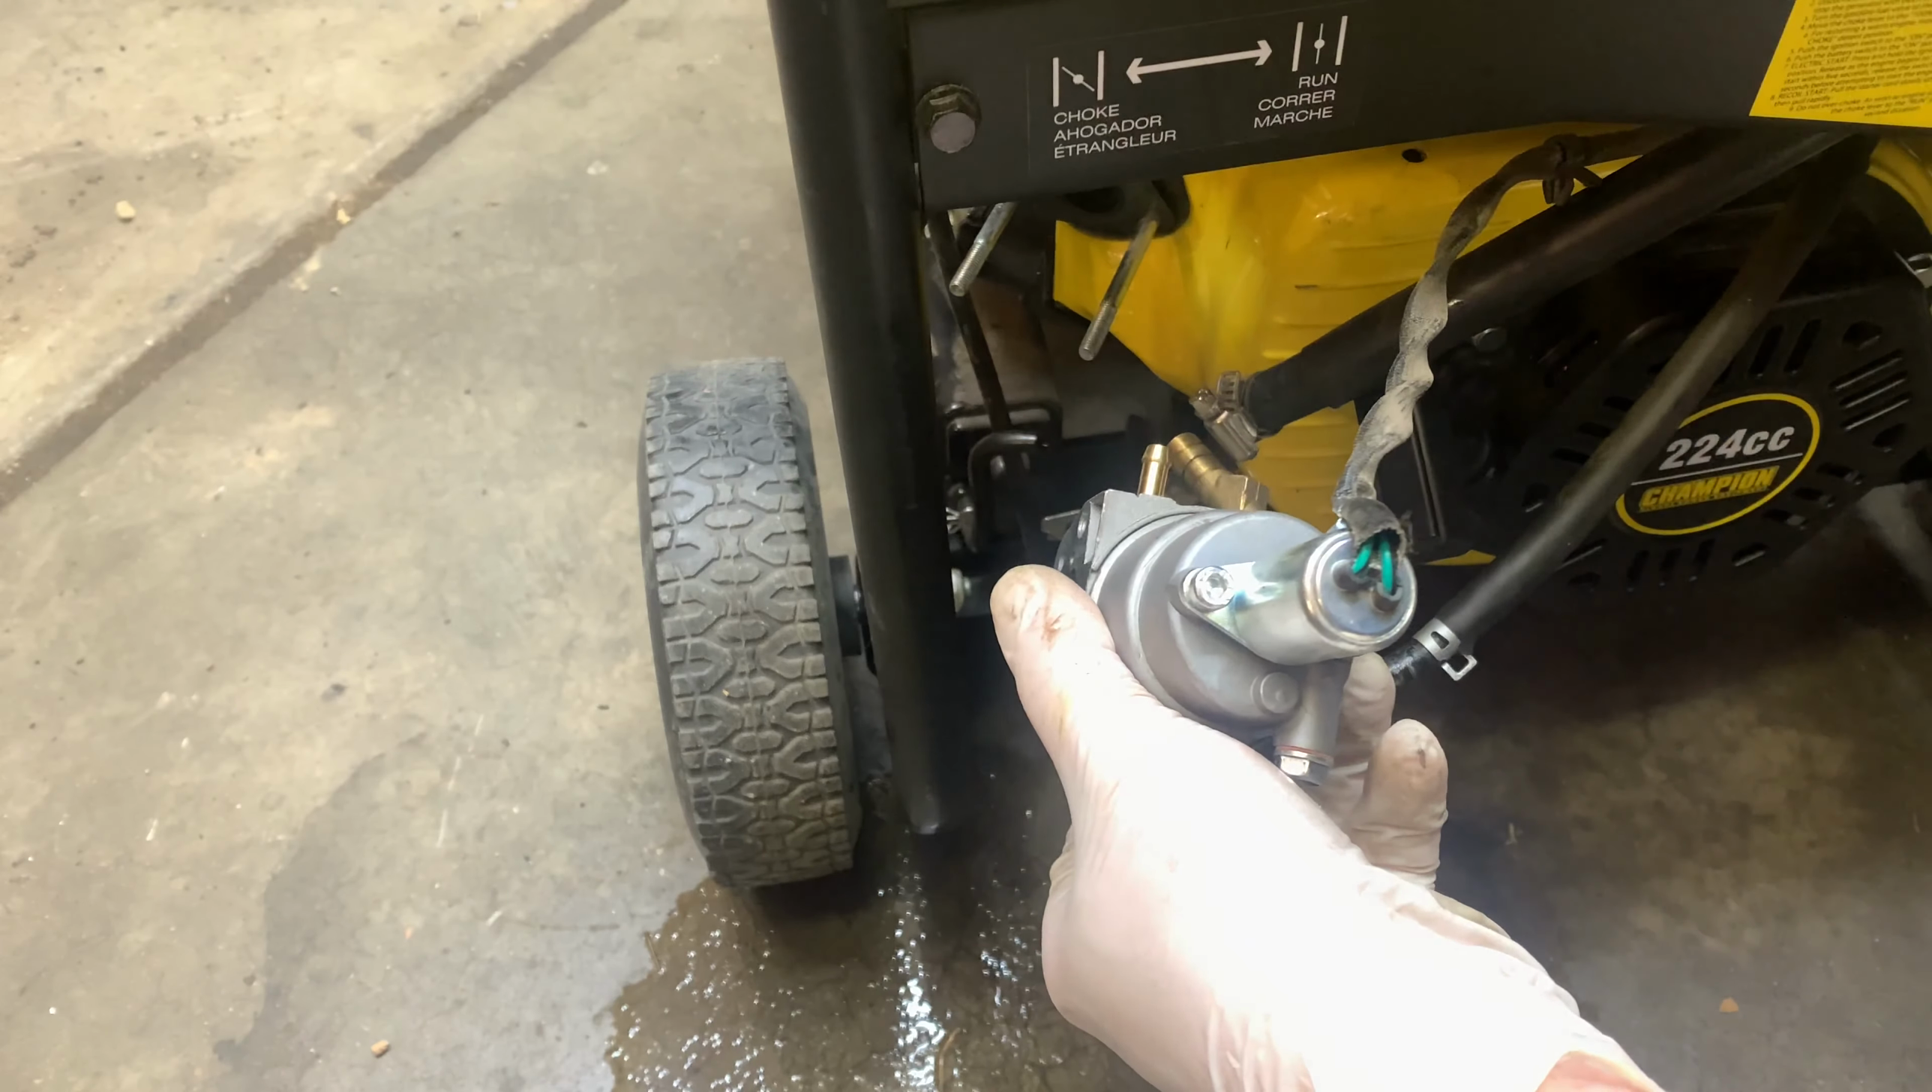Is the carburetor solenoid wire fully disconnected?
No.